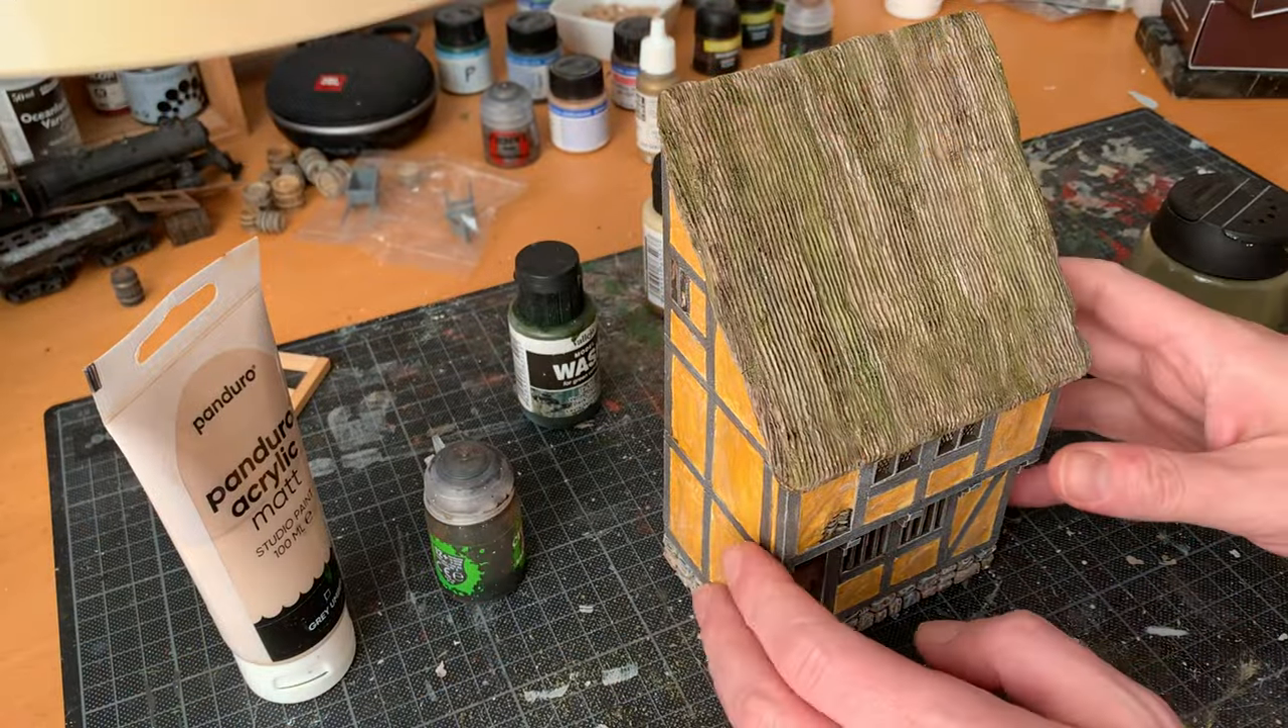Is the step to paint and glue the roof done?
Yes.